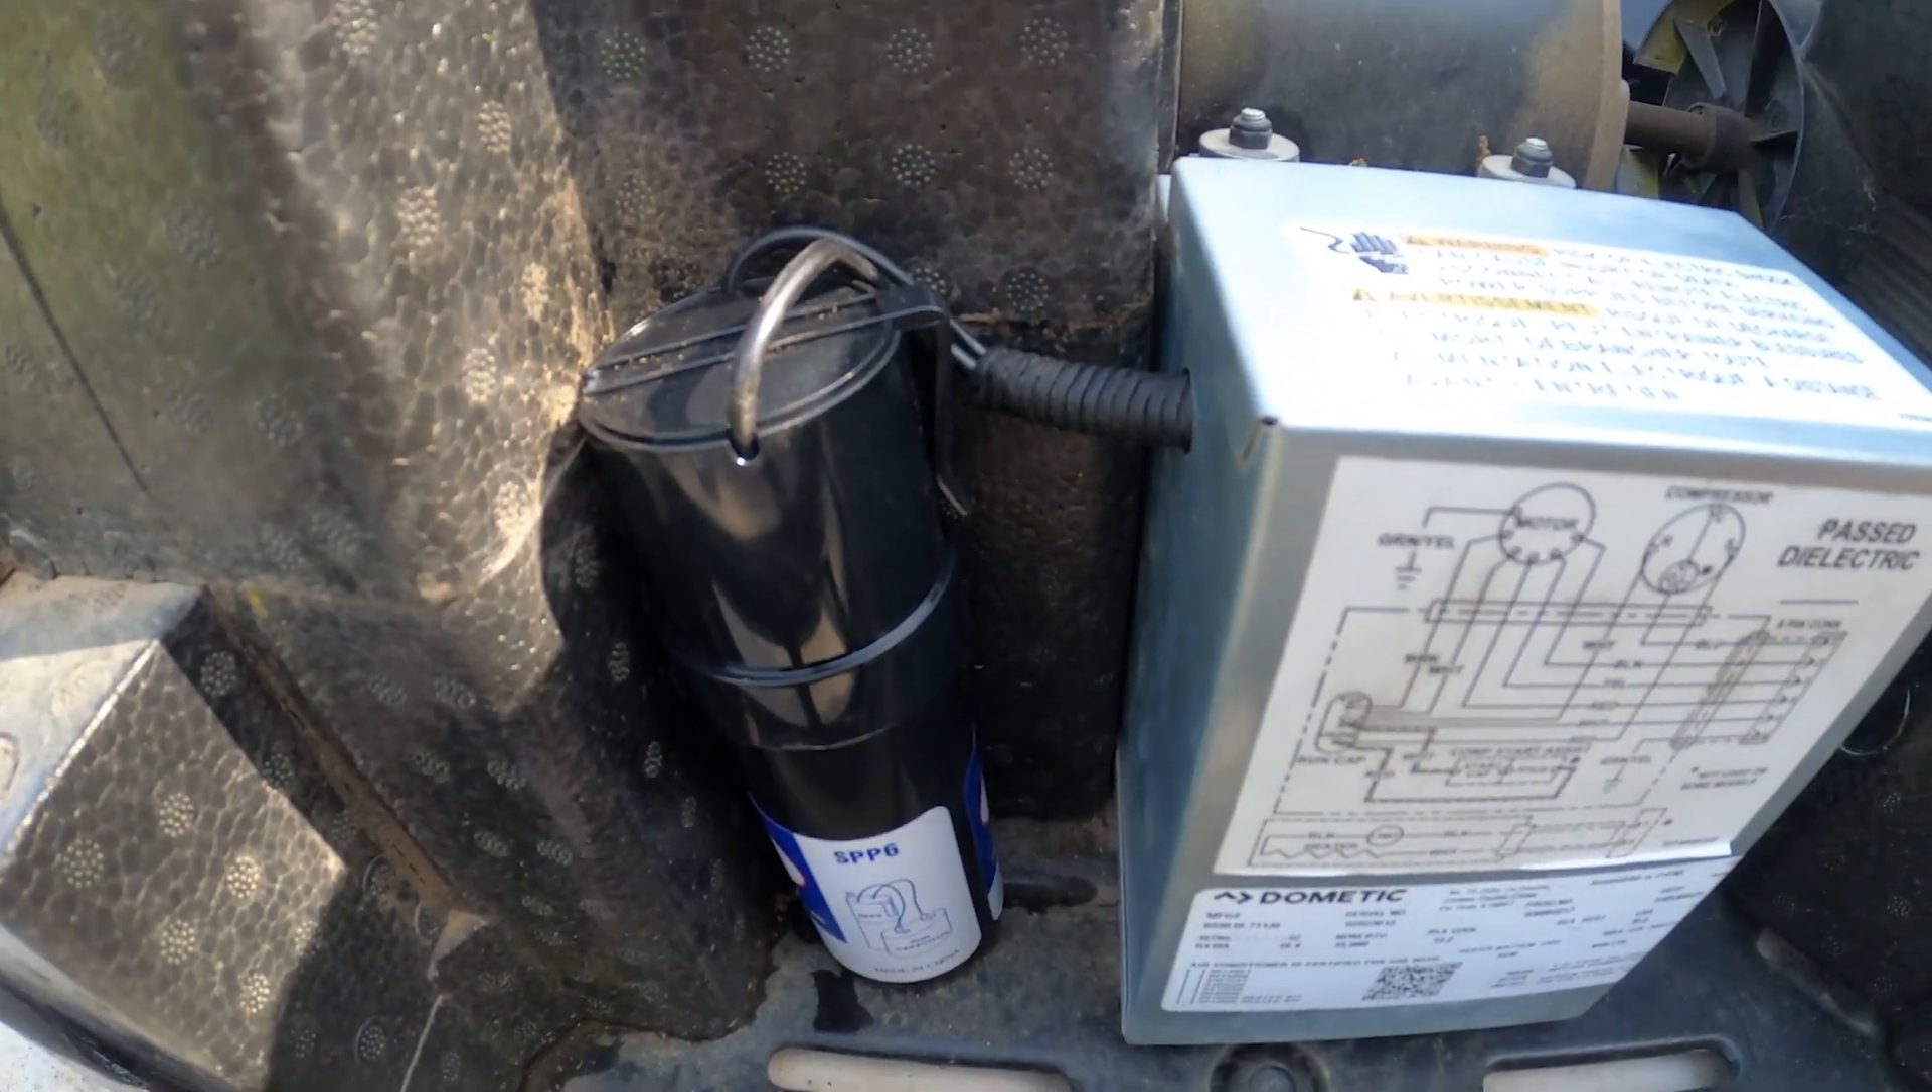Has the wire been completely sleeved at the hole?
Yes.